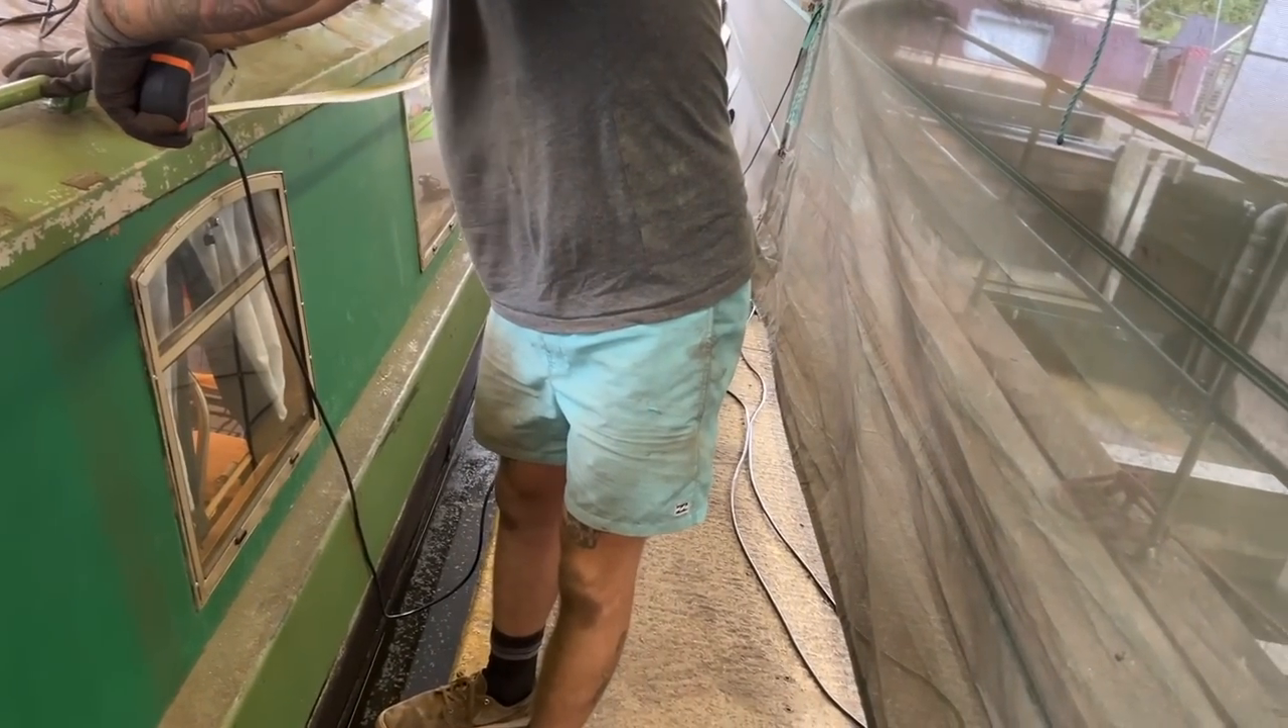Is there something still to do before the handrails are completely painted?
Yes.